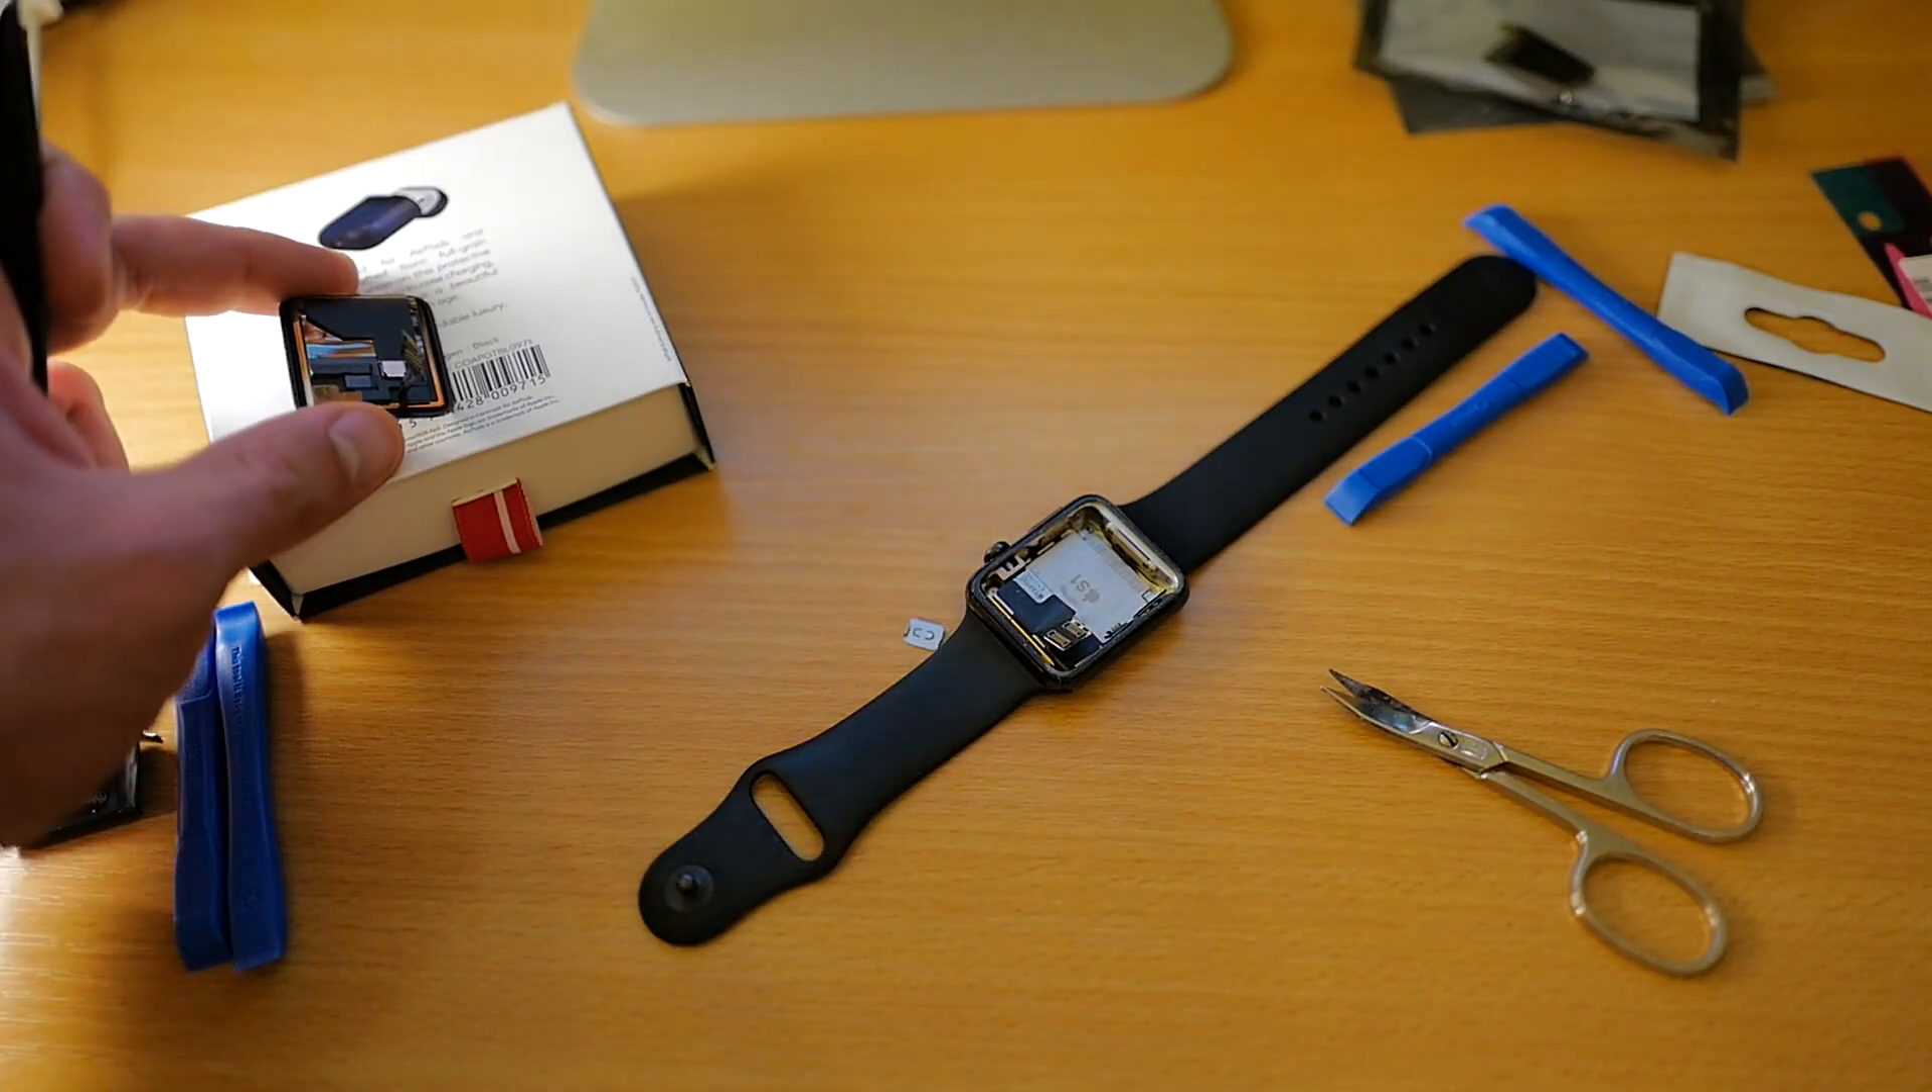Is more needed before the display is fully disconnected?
No.